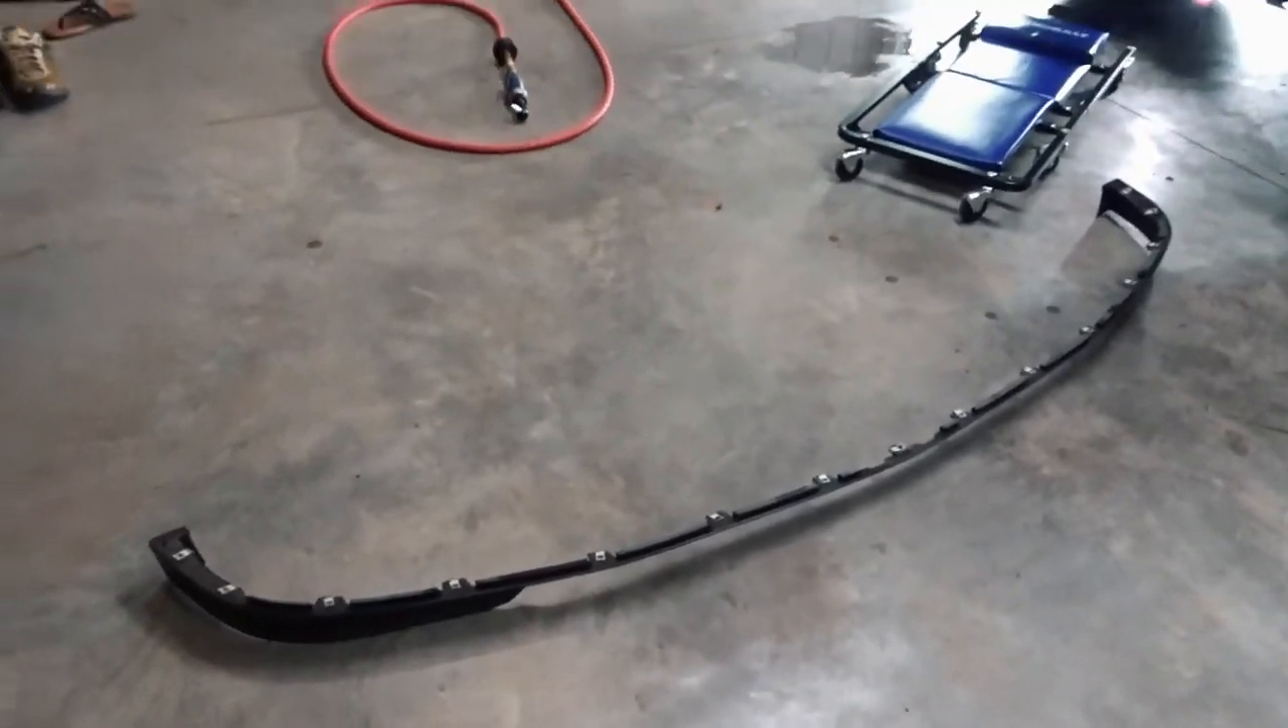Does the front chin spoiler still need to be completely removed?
No.